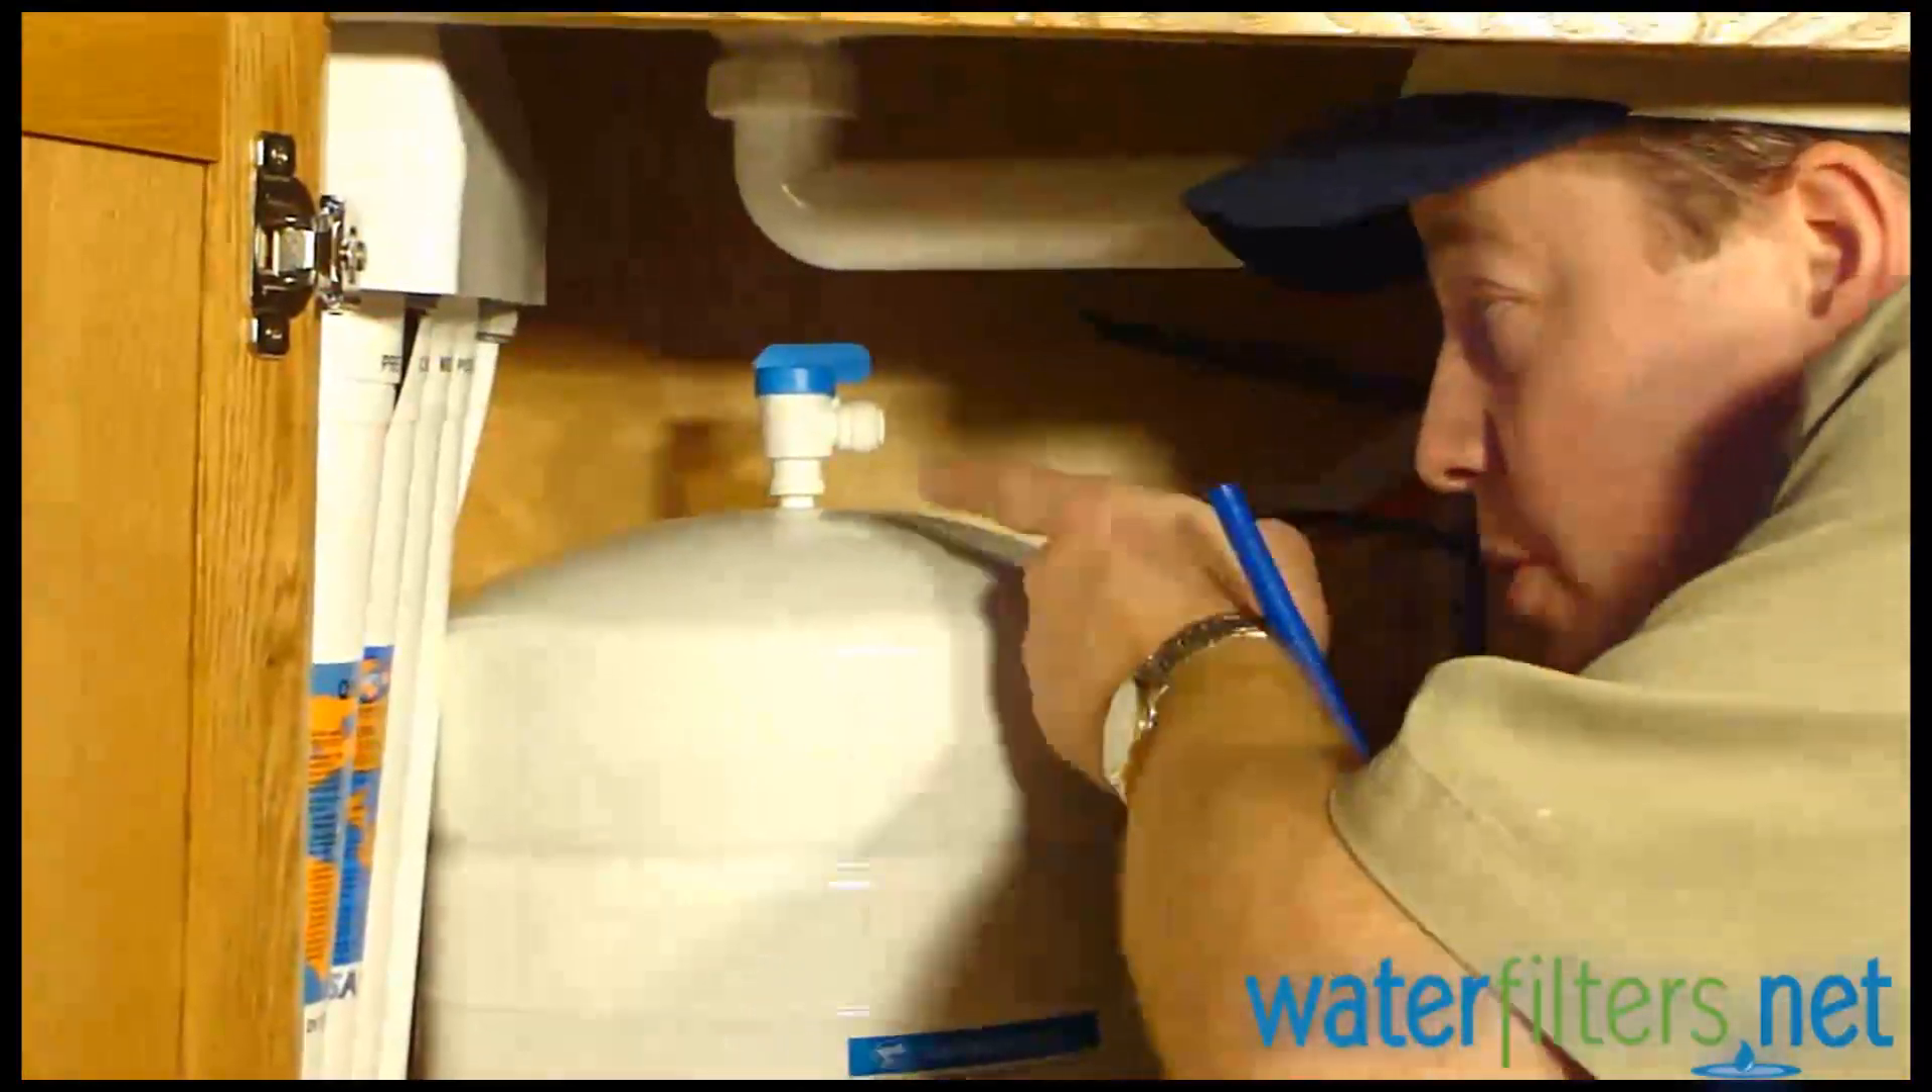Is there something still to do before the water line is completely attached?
Yes.